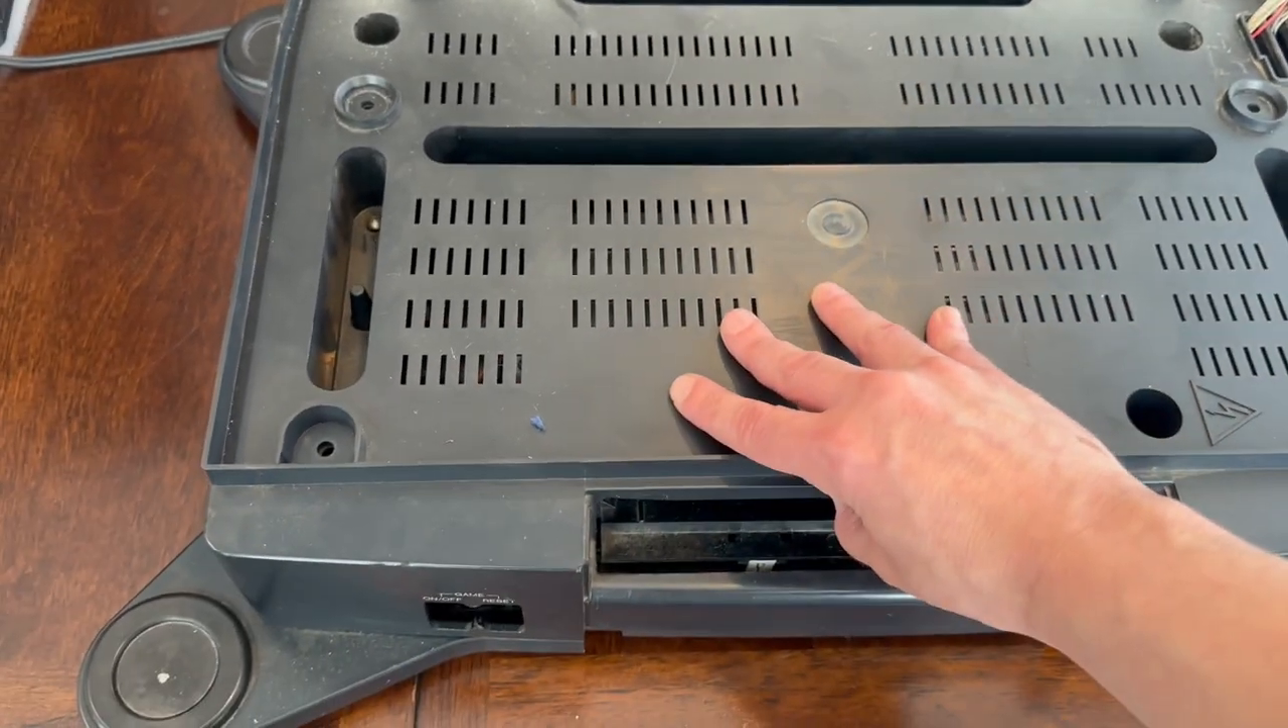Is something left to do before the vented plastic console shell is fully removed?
Yes.